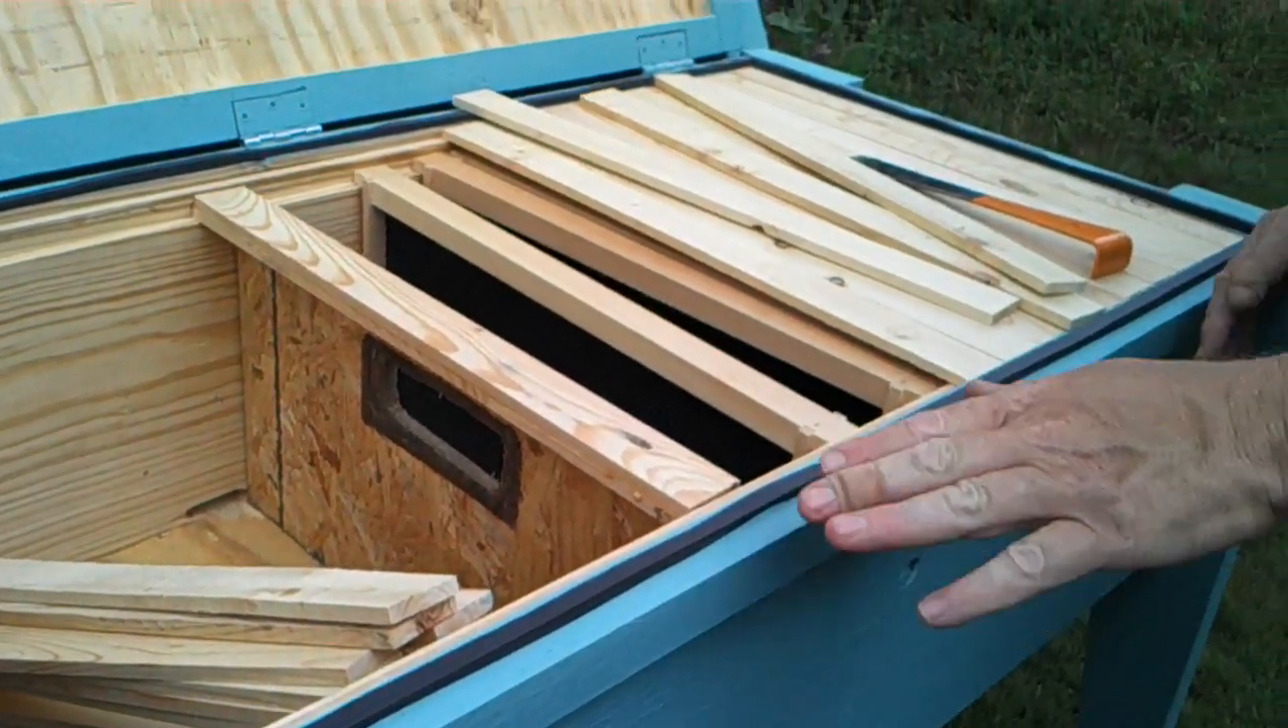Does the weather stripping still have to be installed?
No.